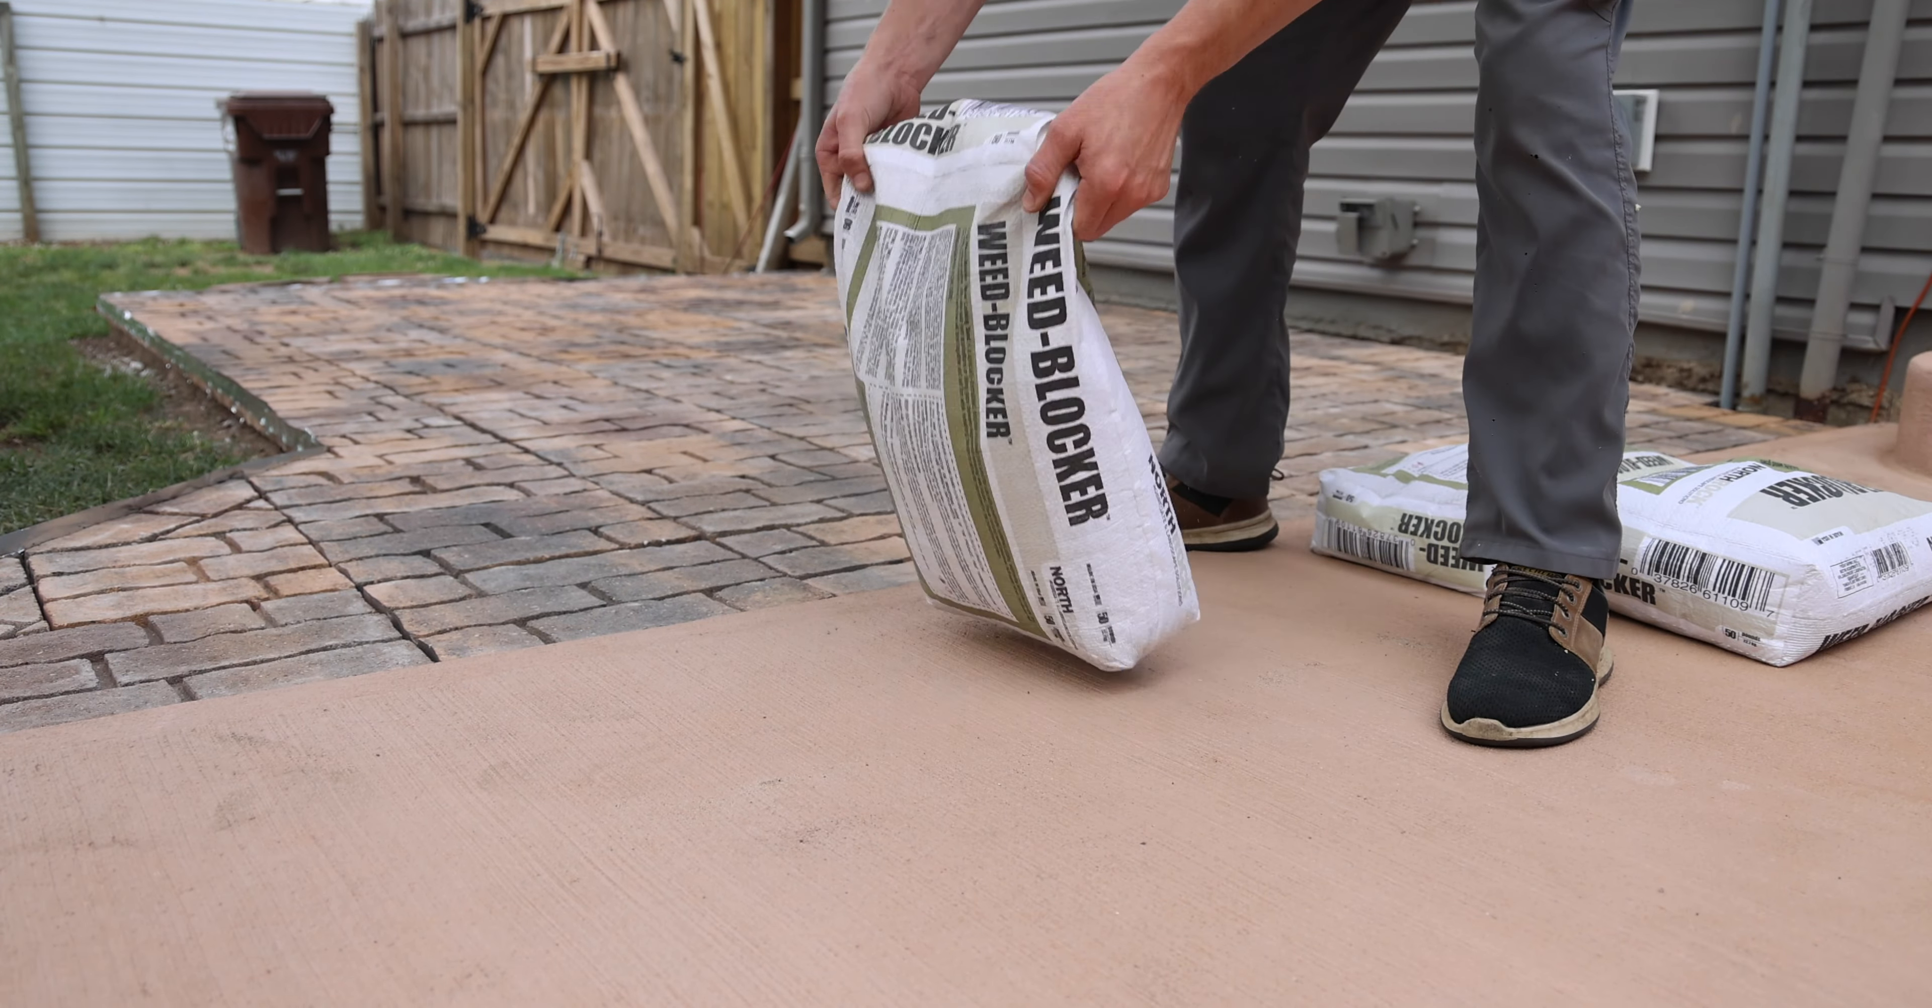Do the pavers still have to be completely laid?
No.